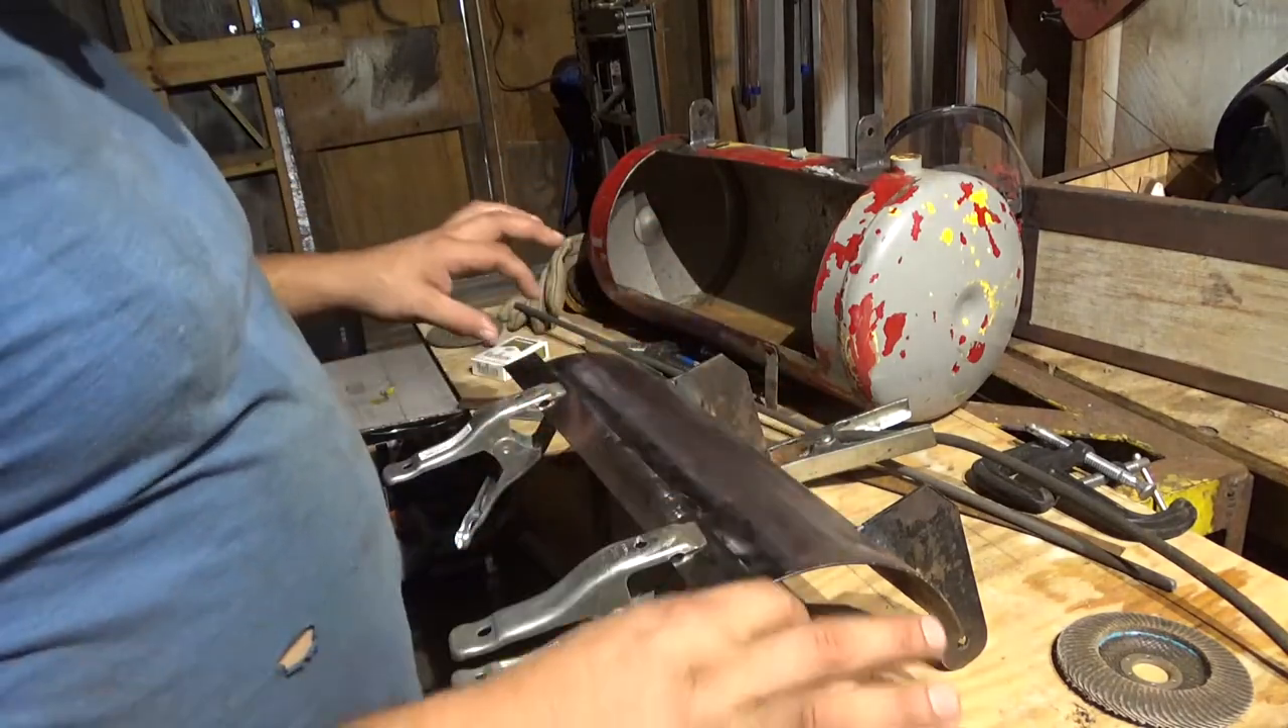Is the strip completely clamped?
Yes.